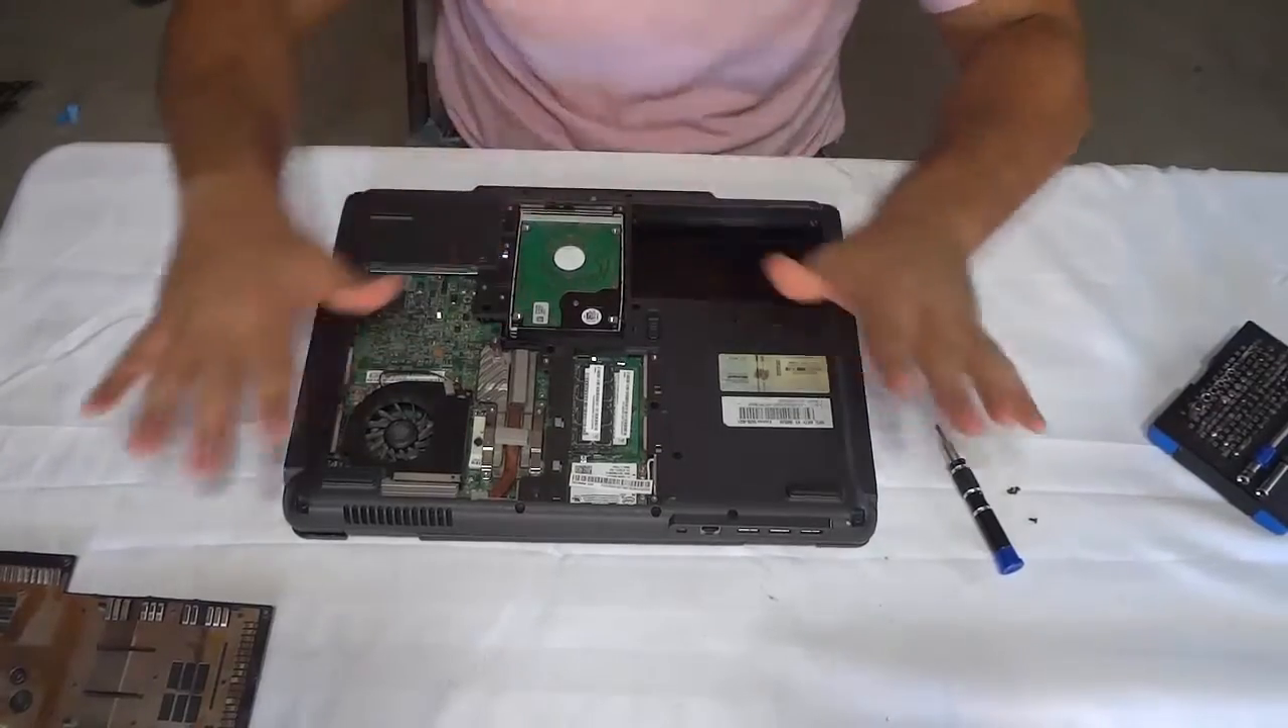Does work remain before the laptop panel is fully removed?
No.